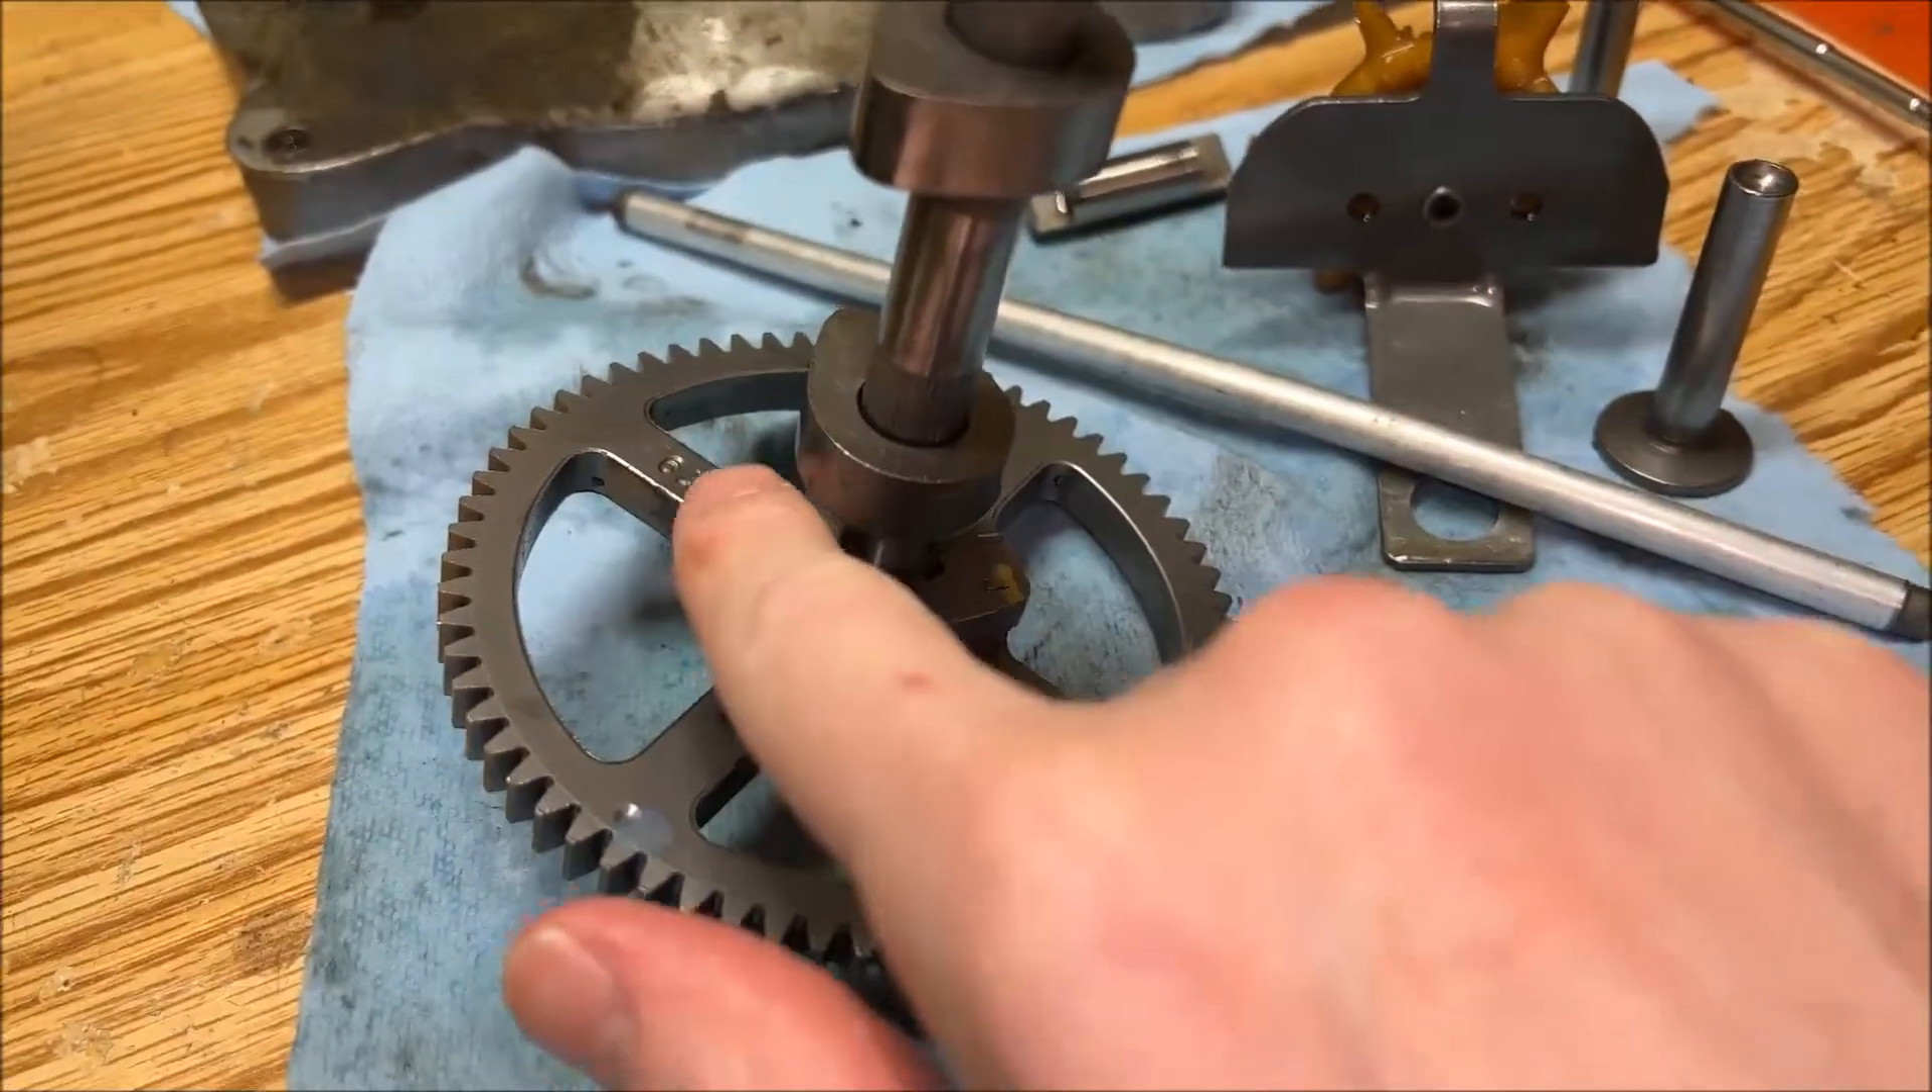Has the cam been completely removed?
Yes.